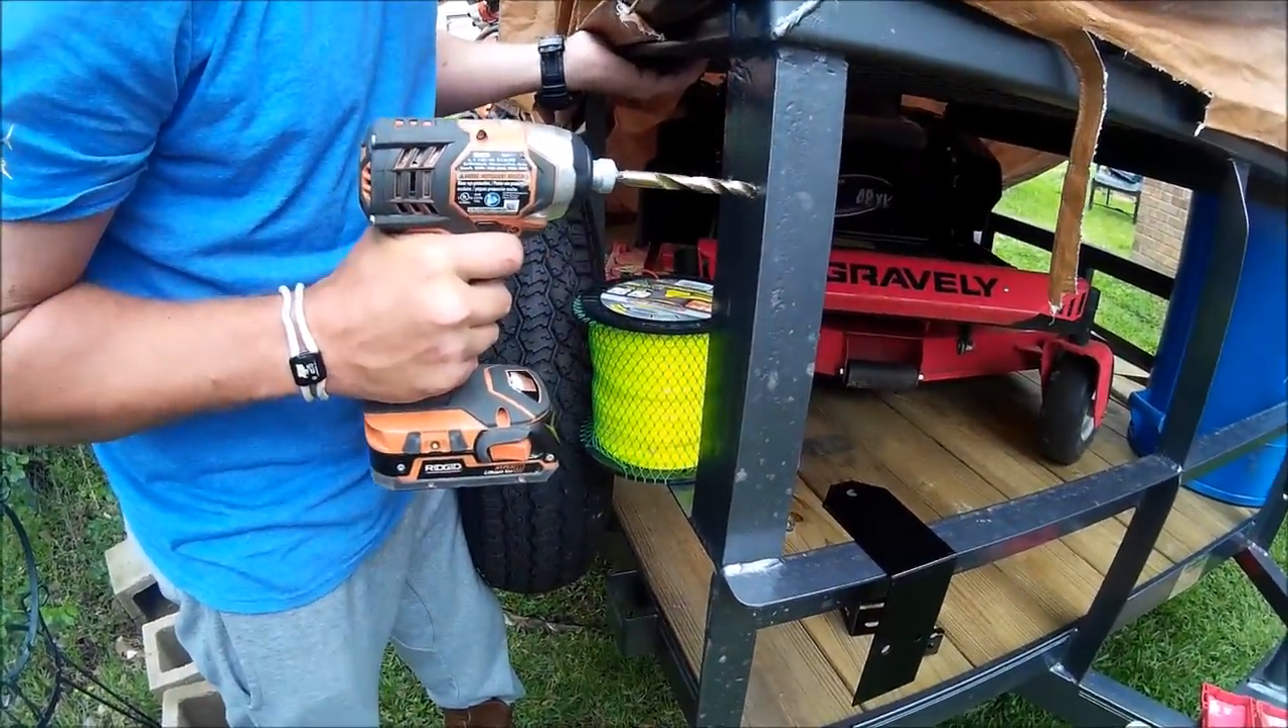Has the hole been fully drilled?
No.